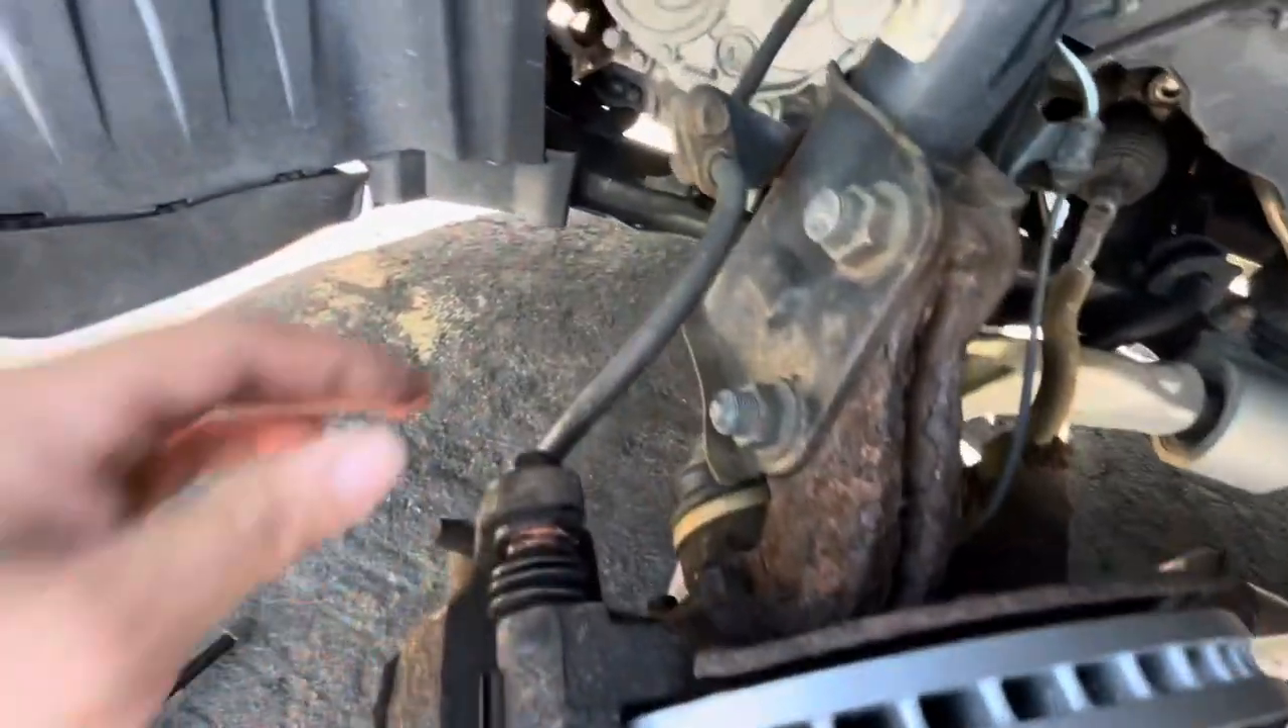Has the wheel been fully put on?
No.